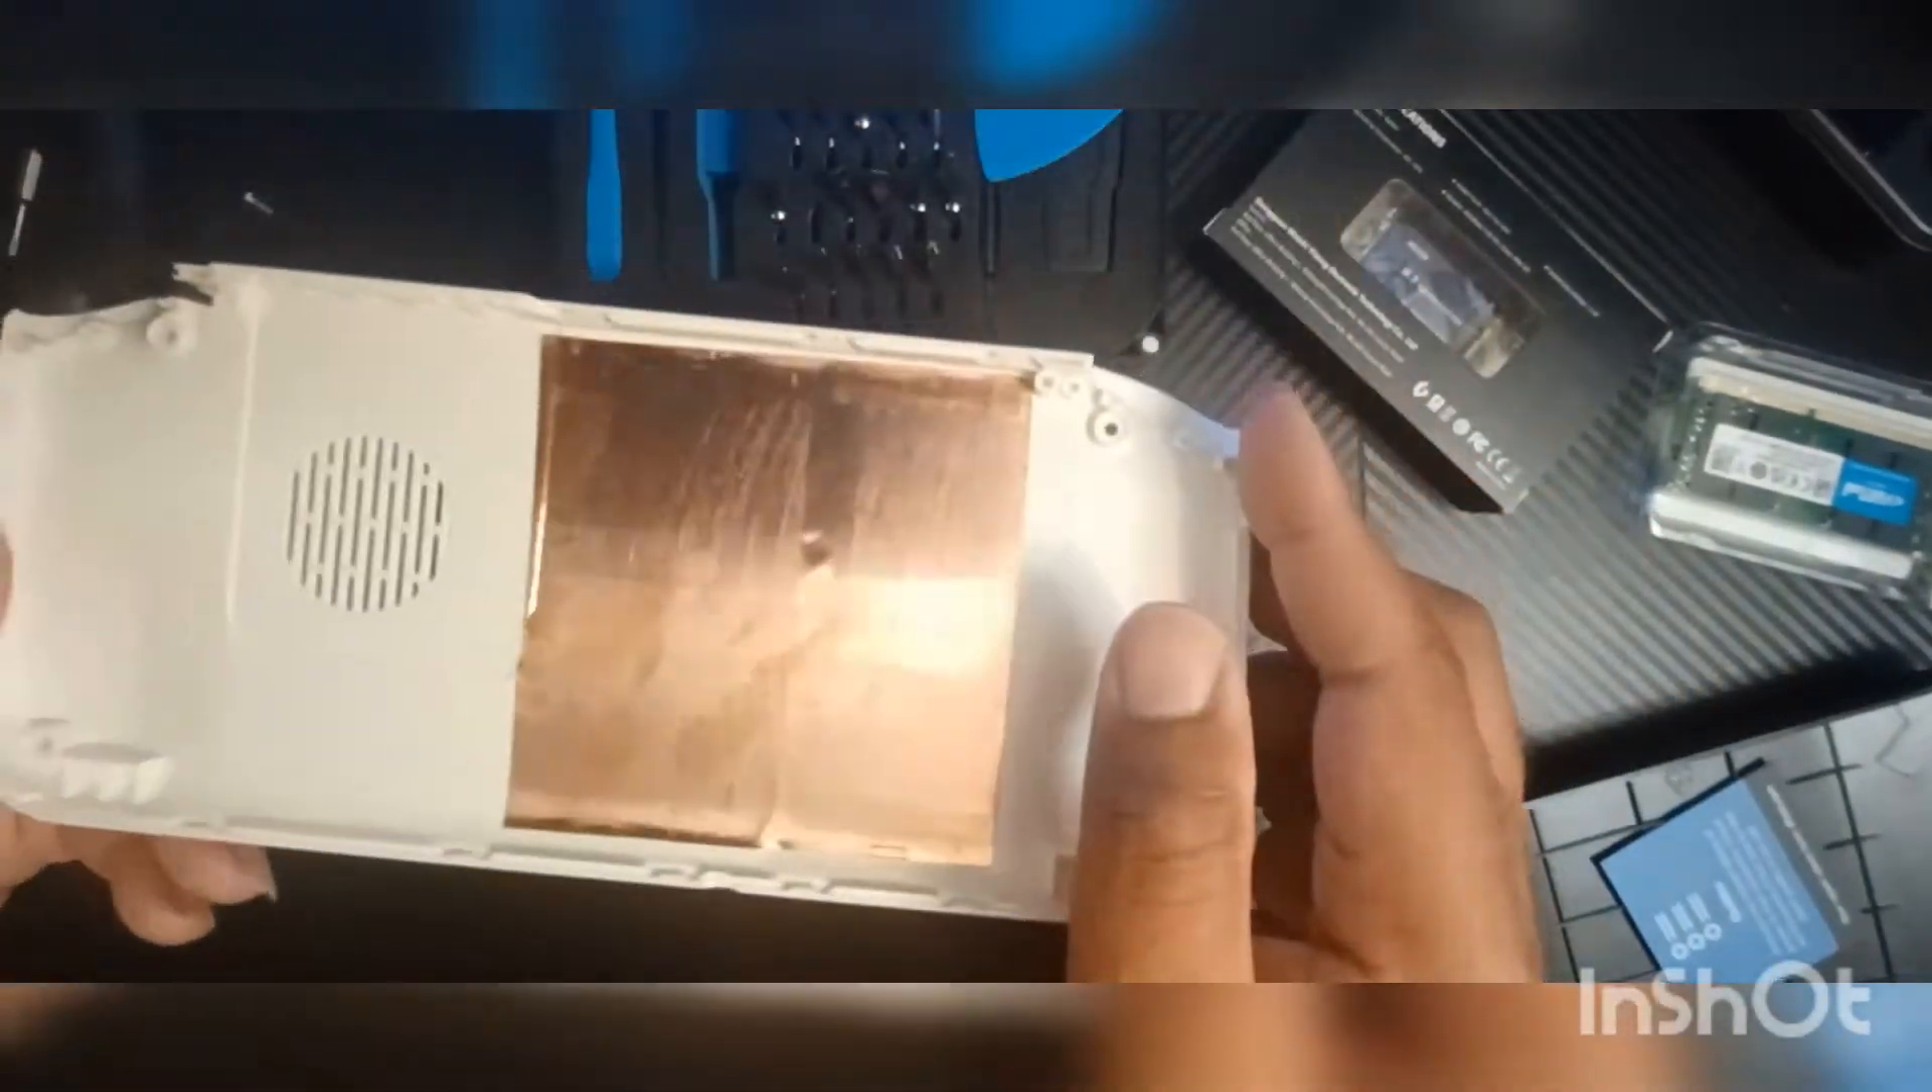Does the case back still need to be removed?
No.